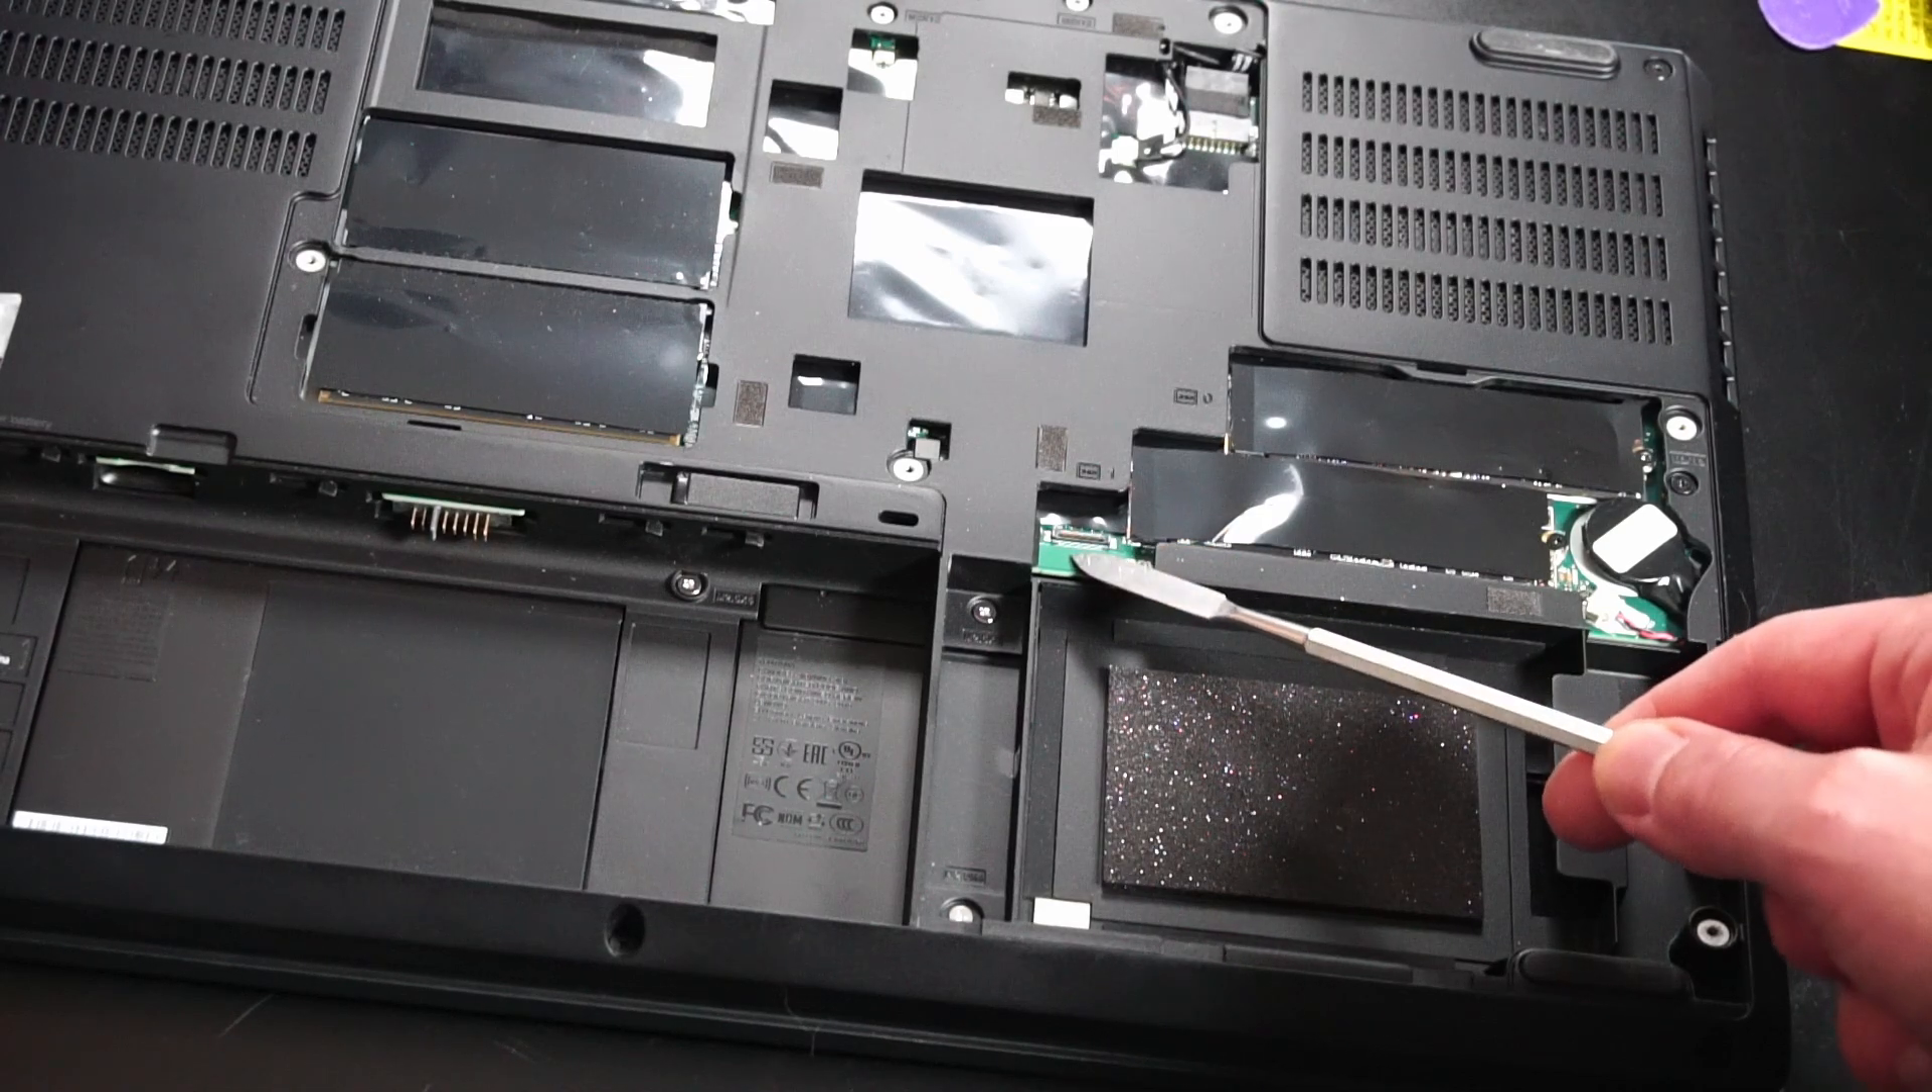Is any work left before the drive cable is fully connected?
Yes.